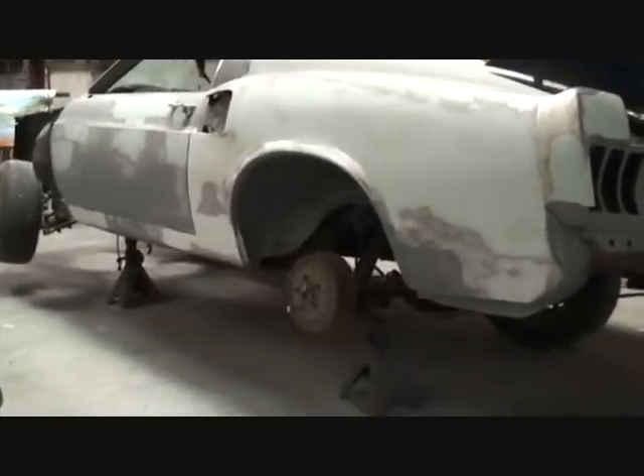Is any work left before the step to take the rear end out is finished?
Yes.